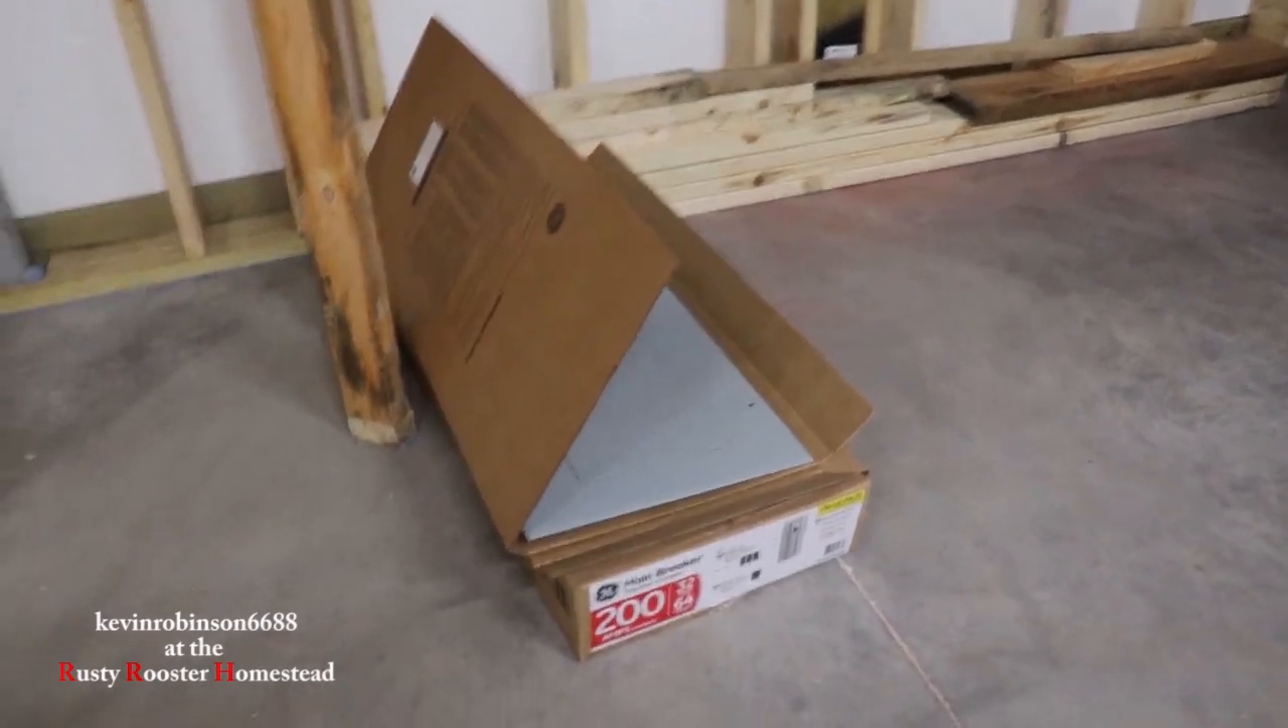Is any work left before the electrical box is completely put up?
Yes.